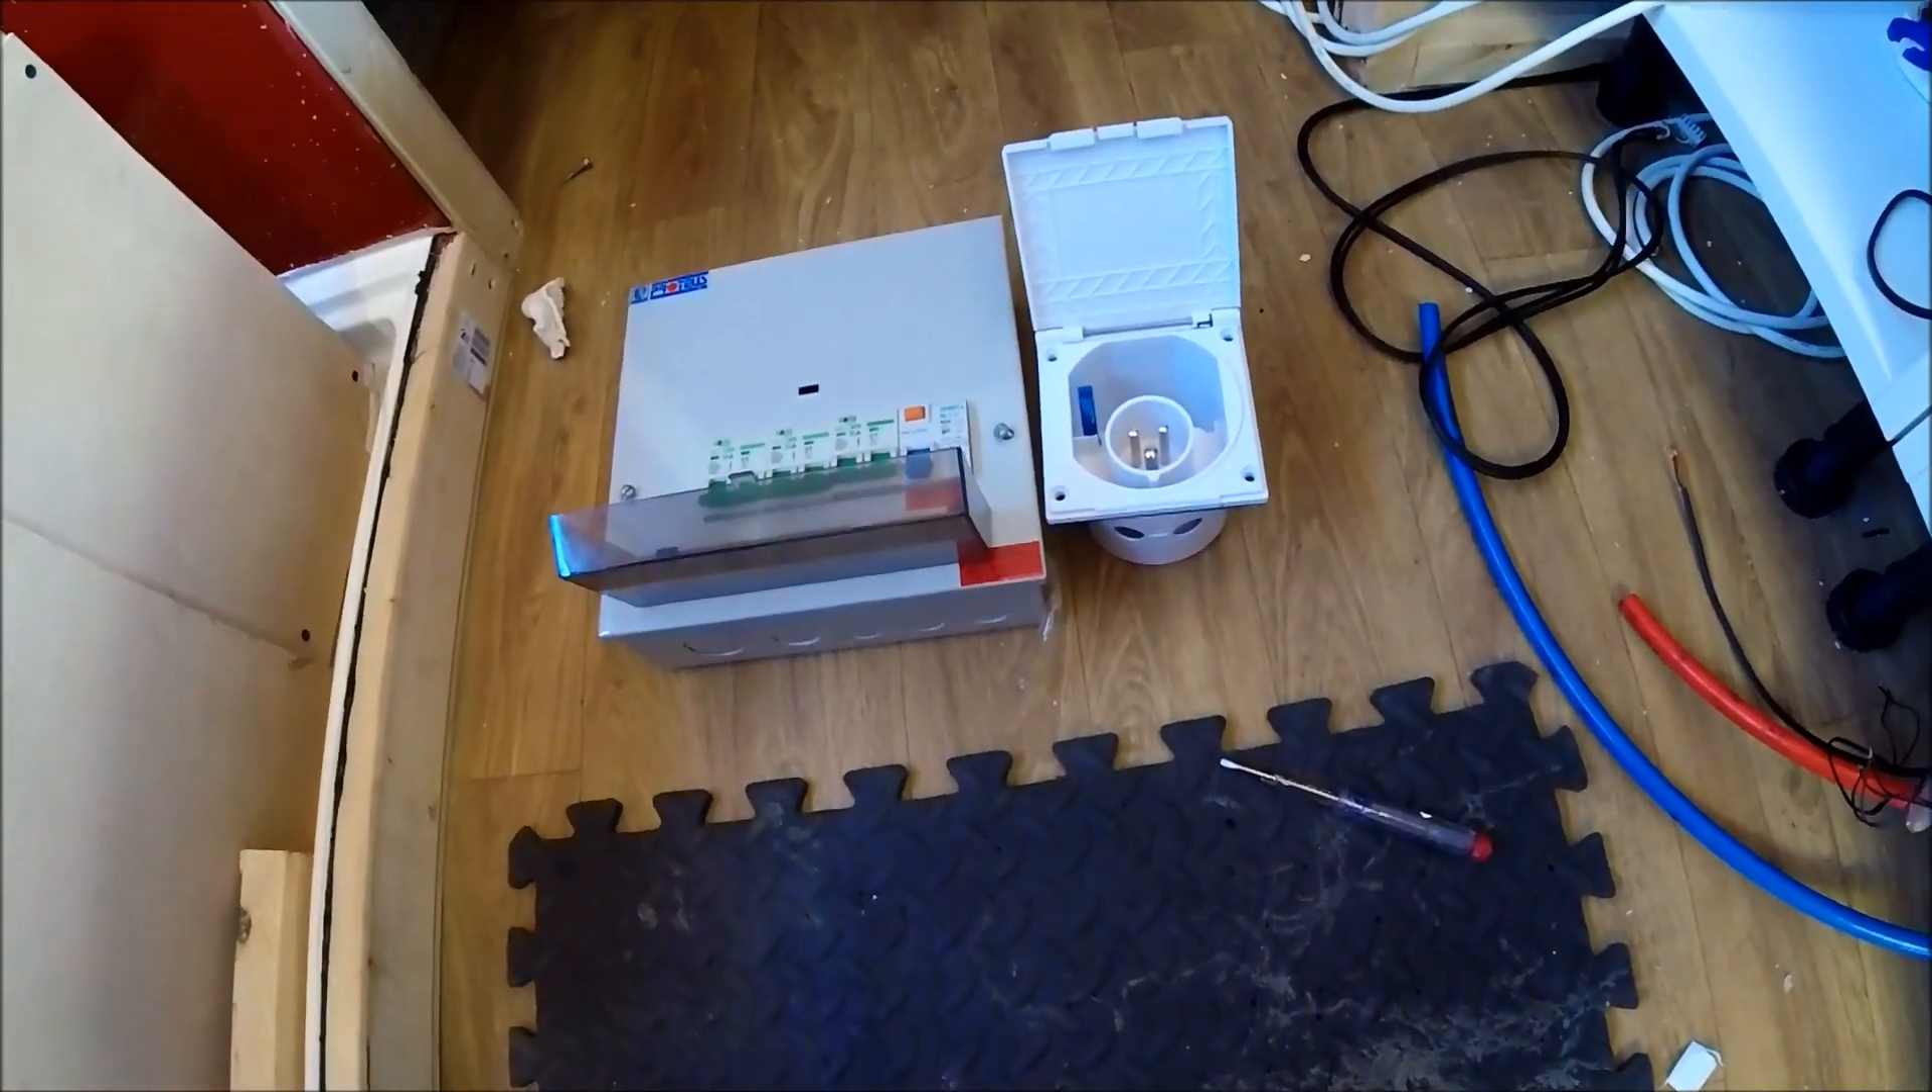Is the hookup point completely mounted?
No.